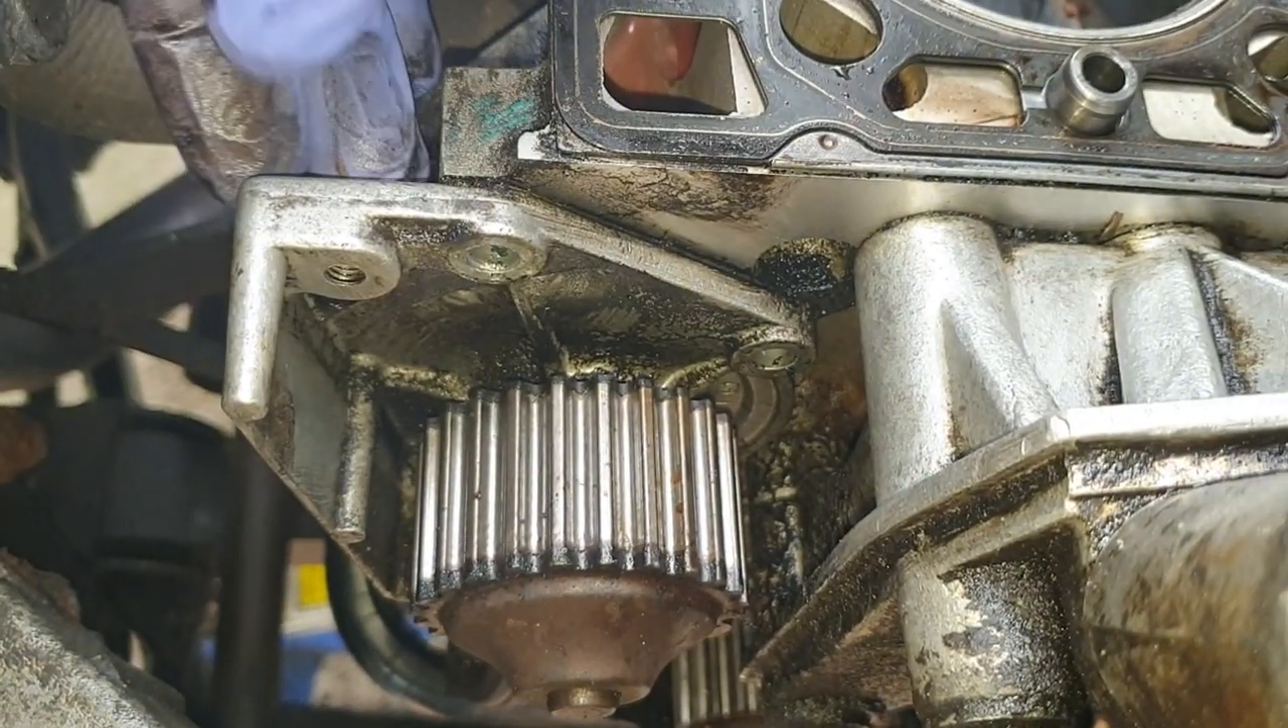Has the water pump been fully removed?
No.